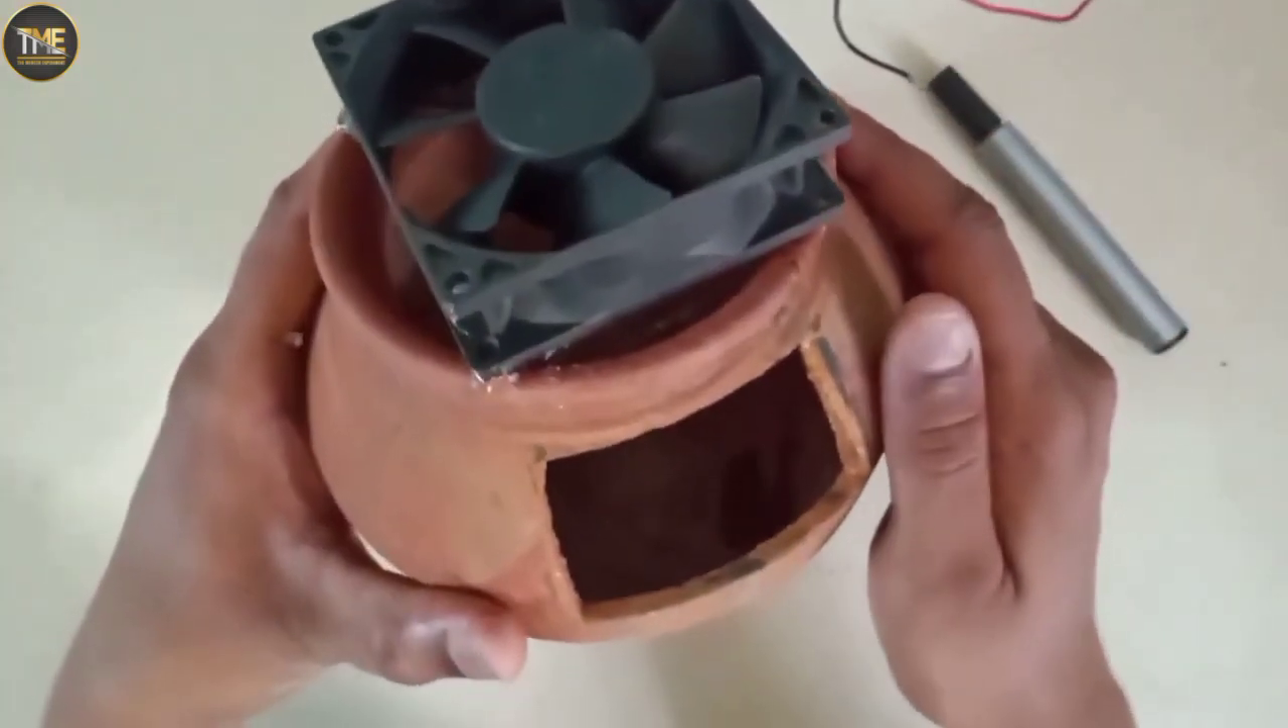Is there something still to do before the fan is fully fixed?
No.